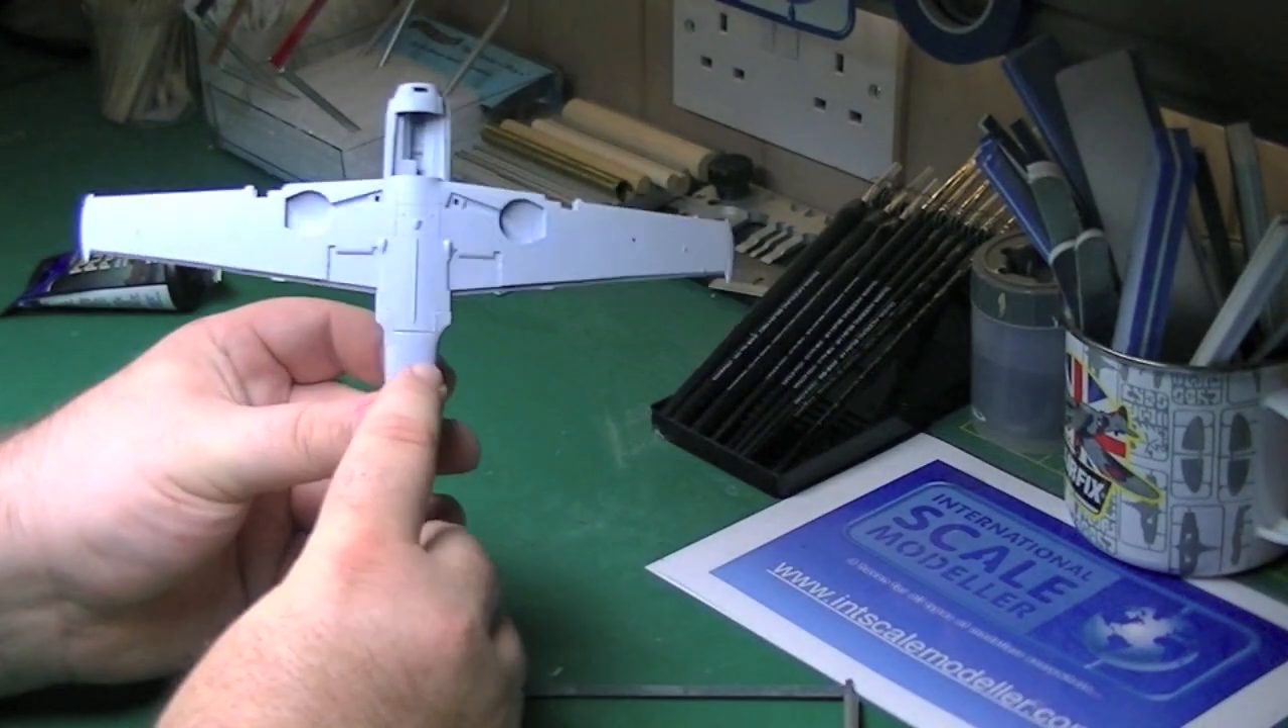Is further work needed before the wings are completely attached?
No.